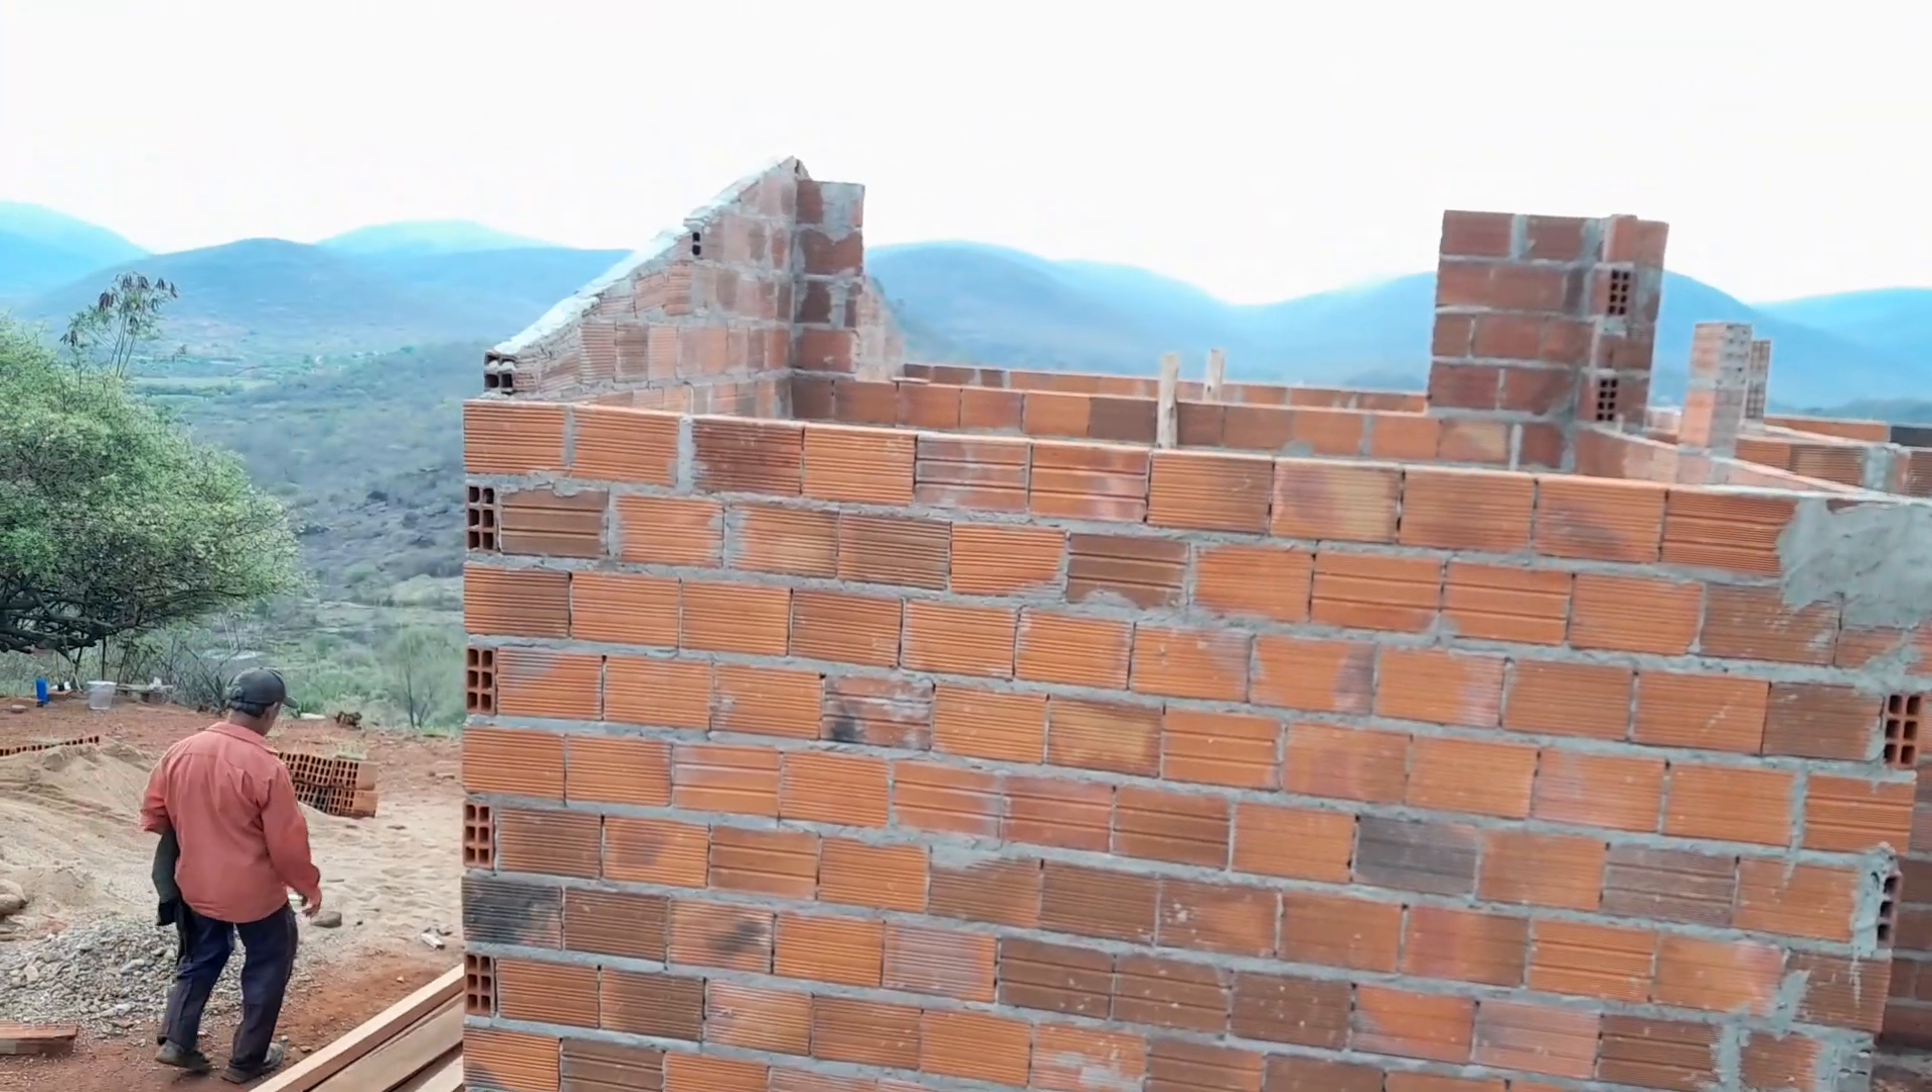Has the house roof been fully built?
No.